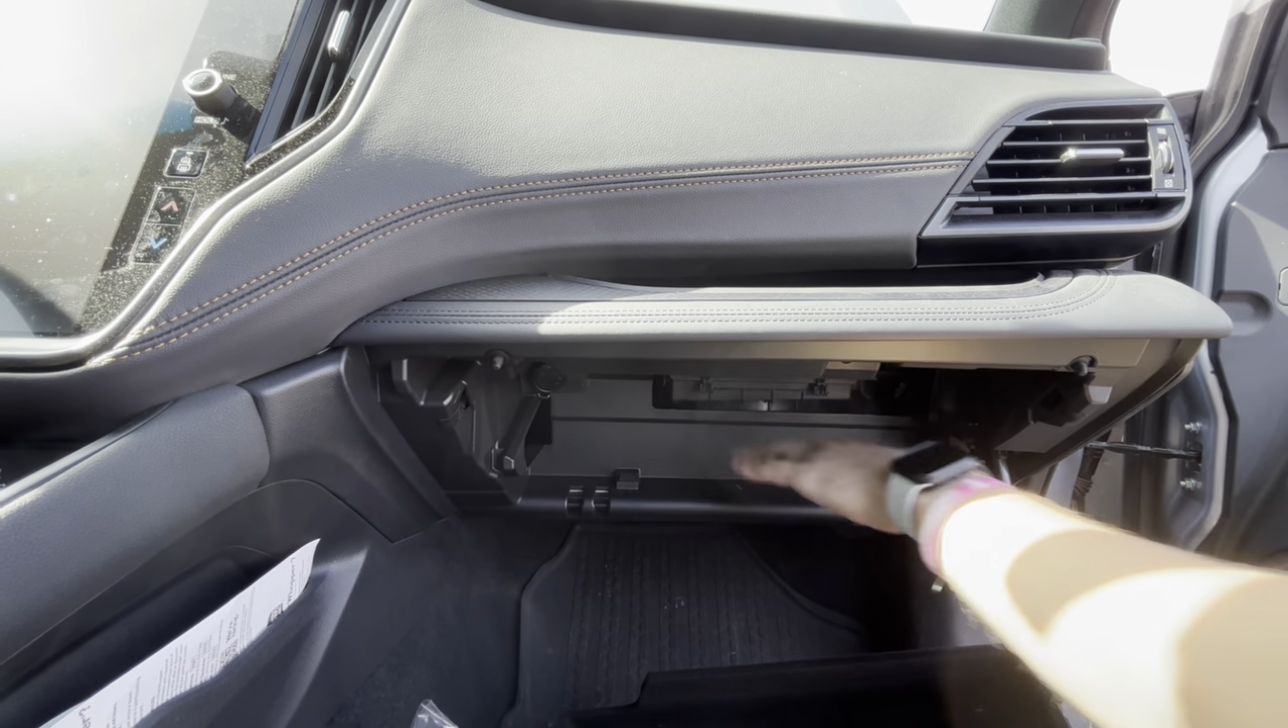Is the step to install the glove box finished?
No.